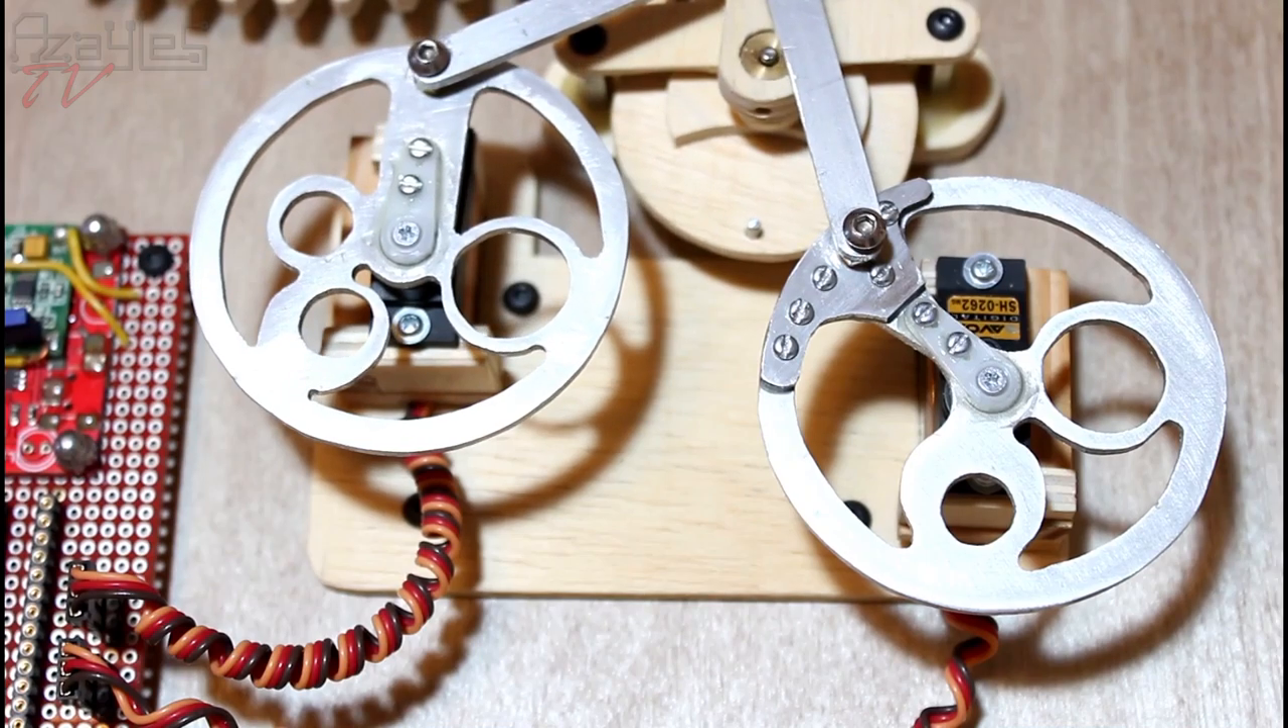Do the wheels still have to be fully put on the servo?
No.